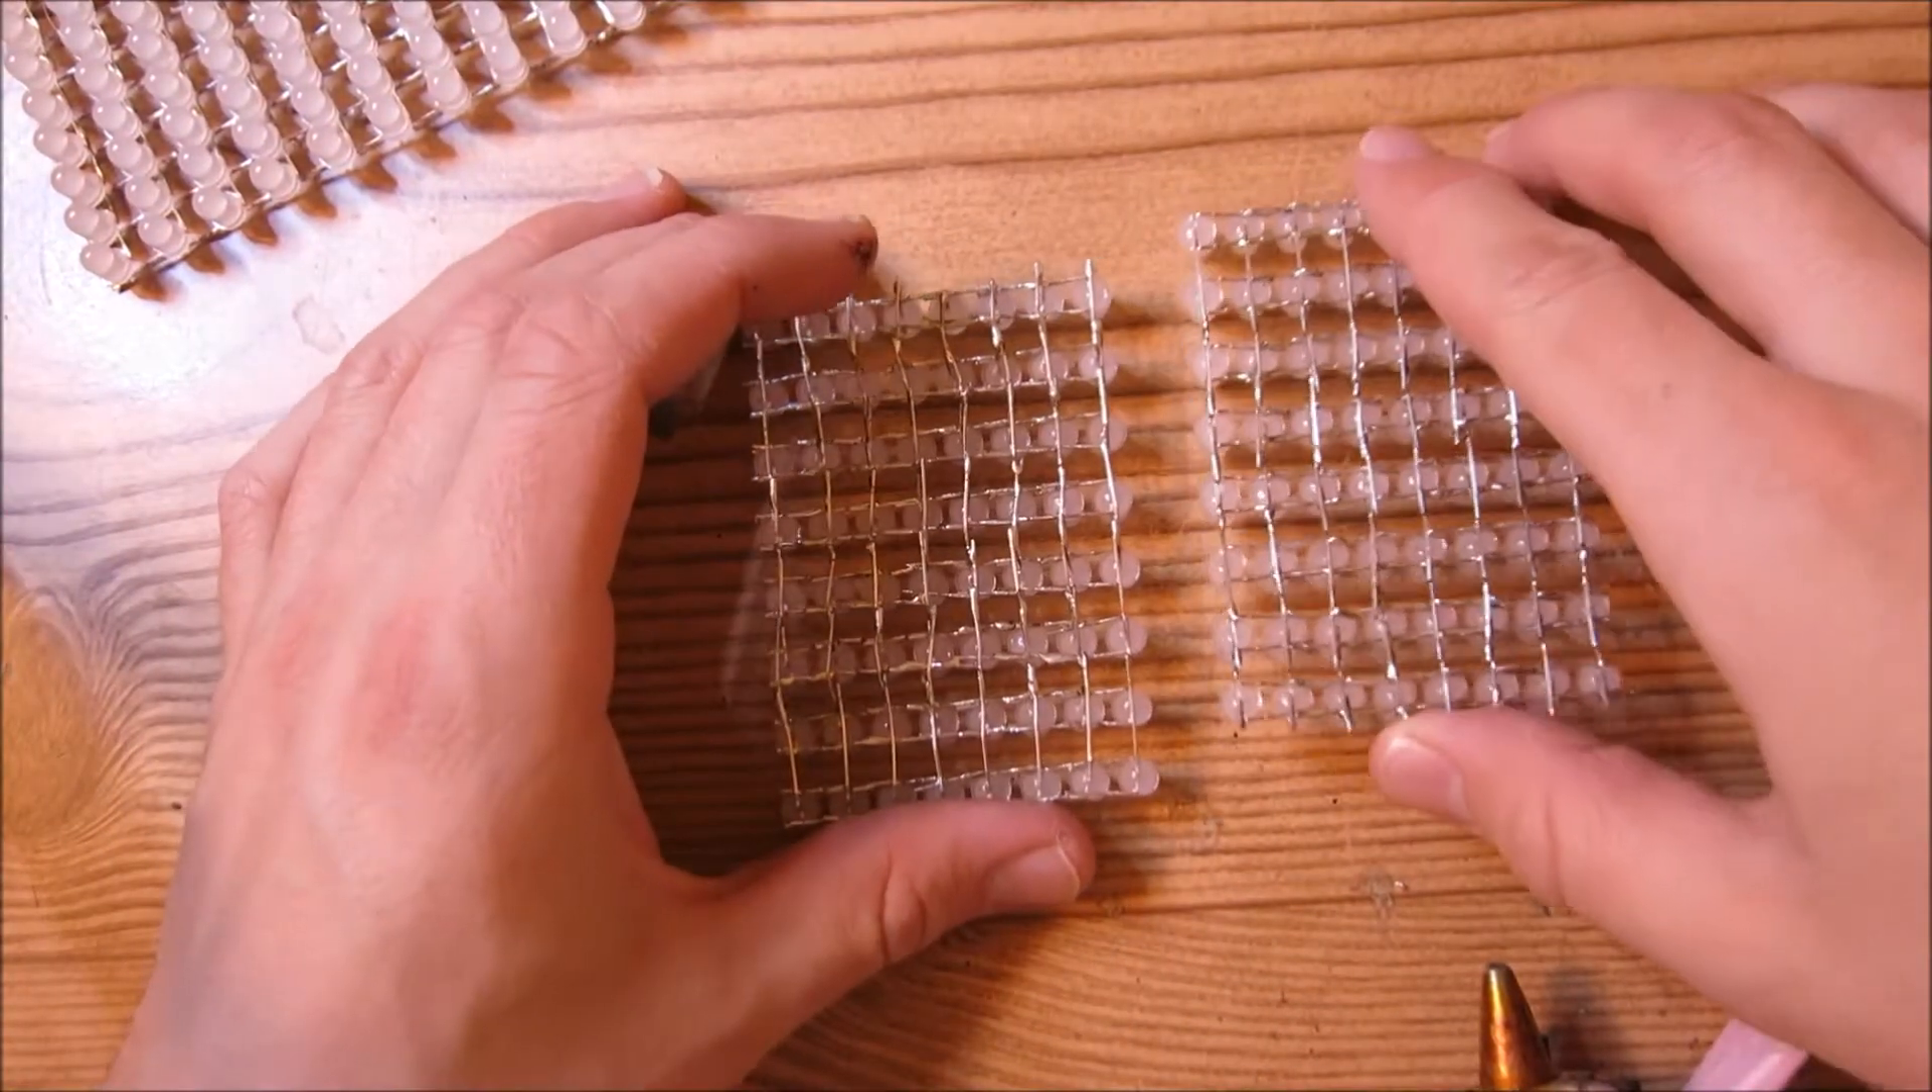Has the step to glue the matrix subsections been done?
No.